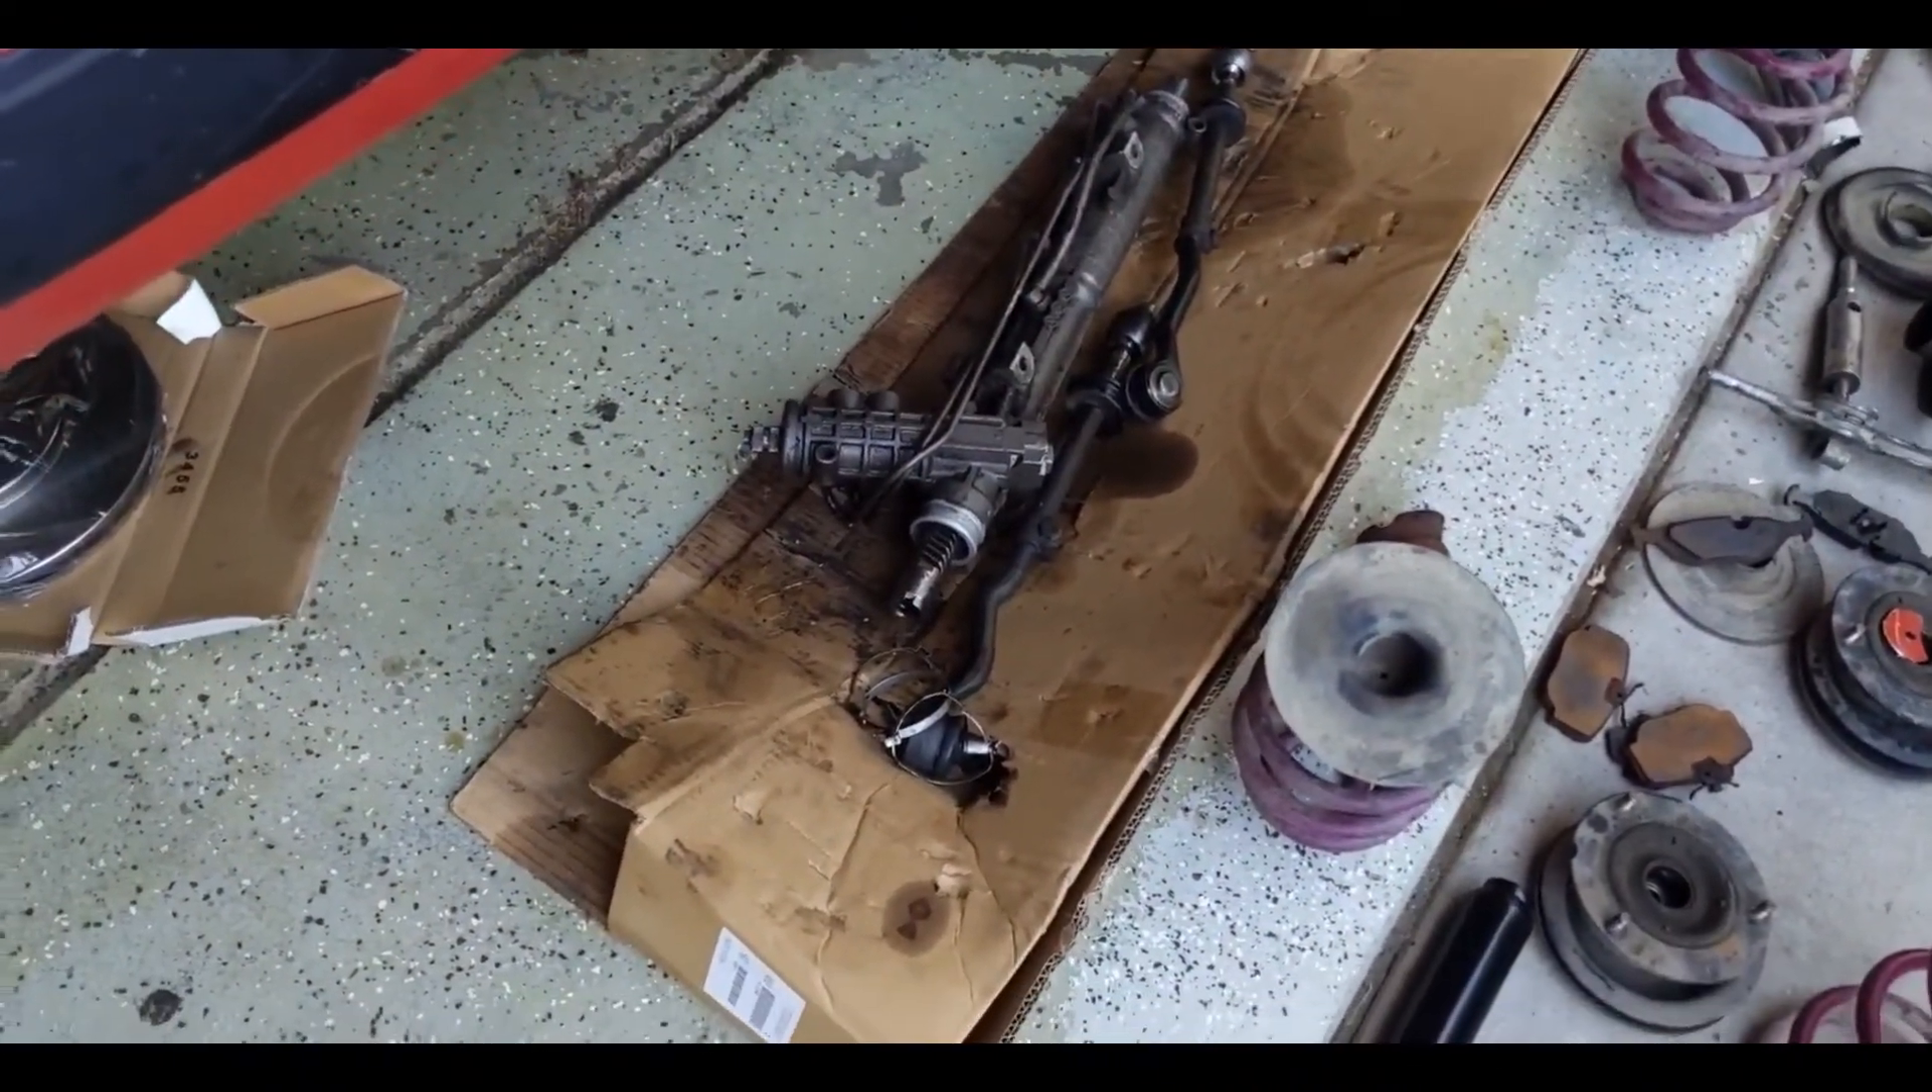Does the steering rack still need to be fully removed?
No.